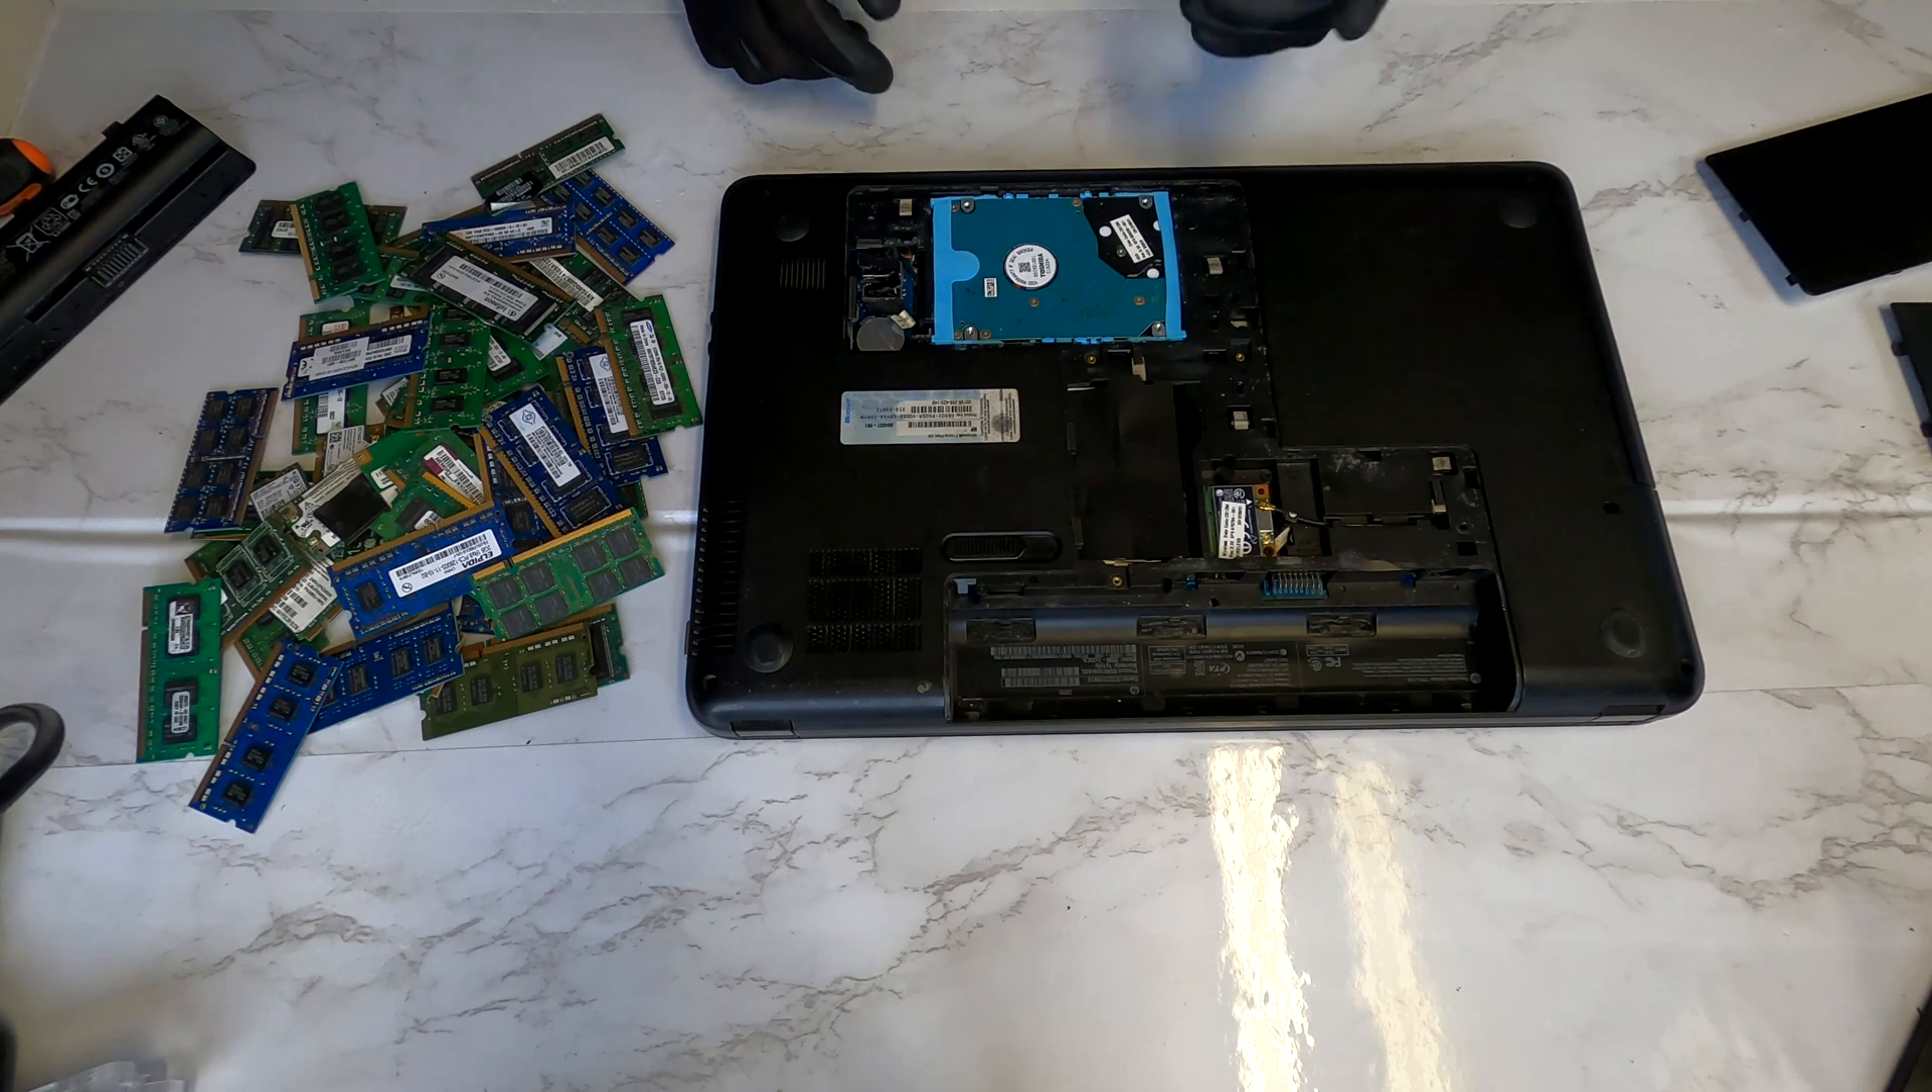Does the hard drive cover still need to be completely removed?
No.